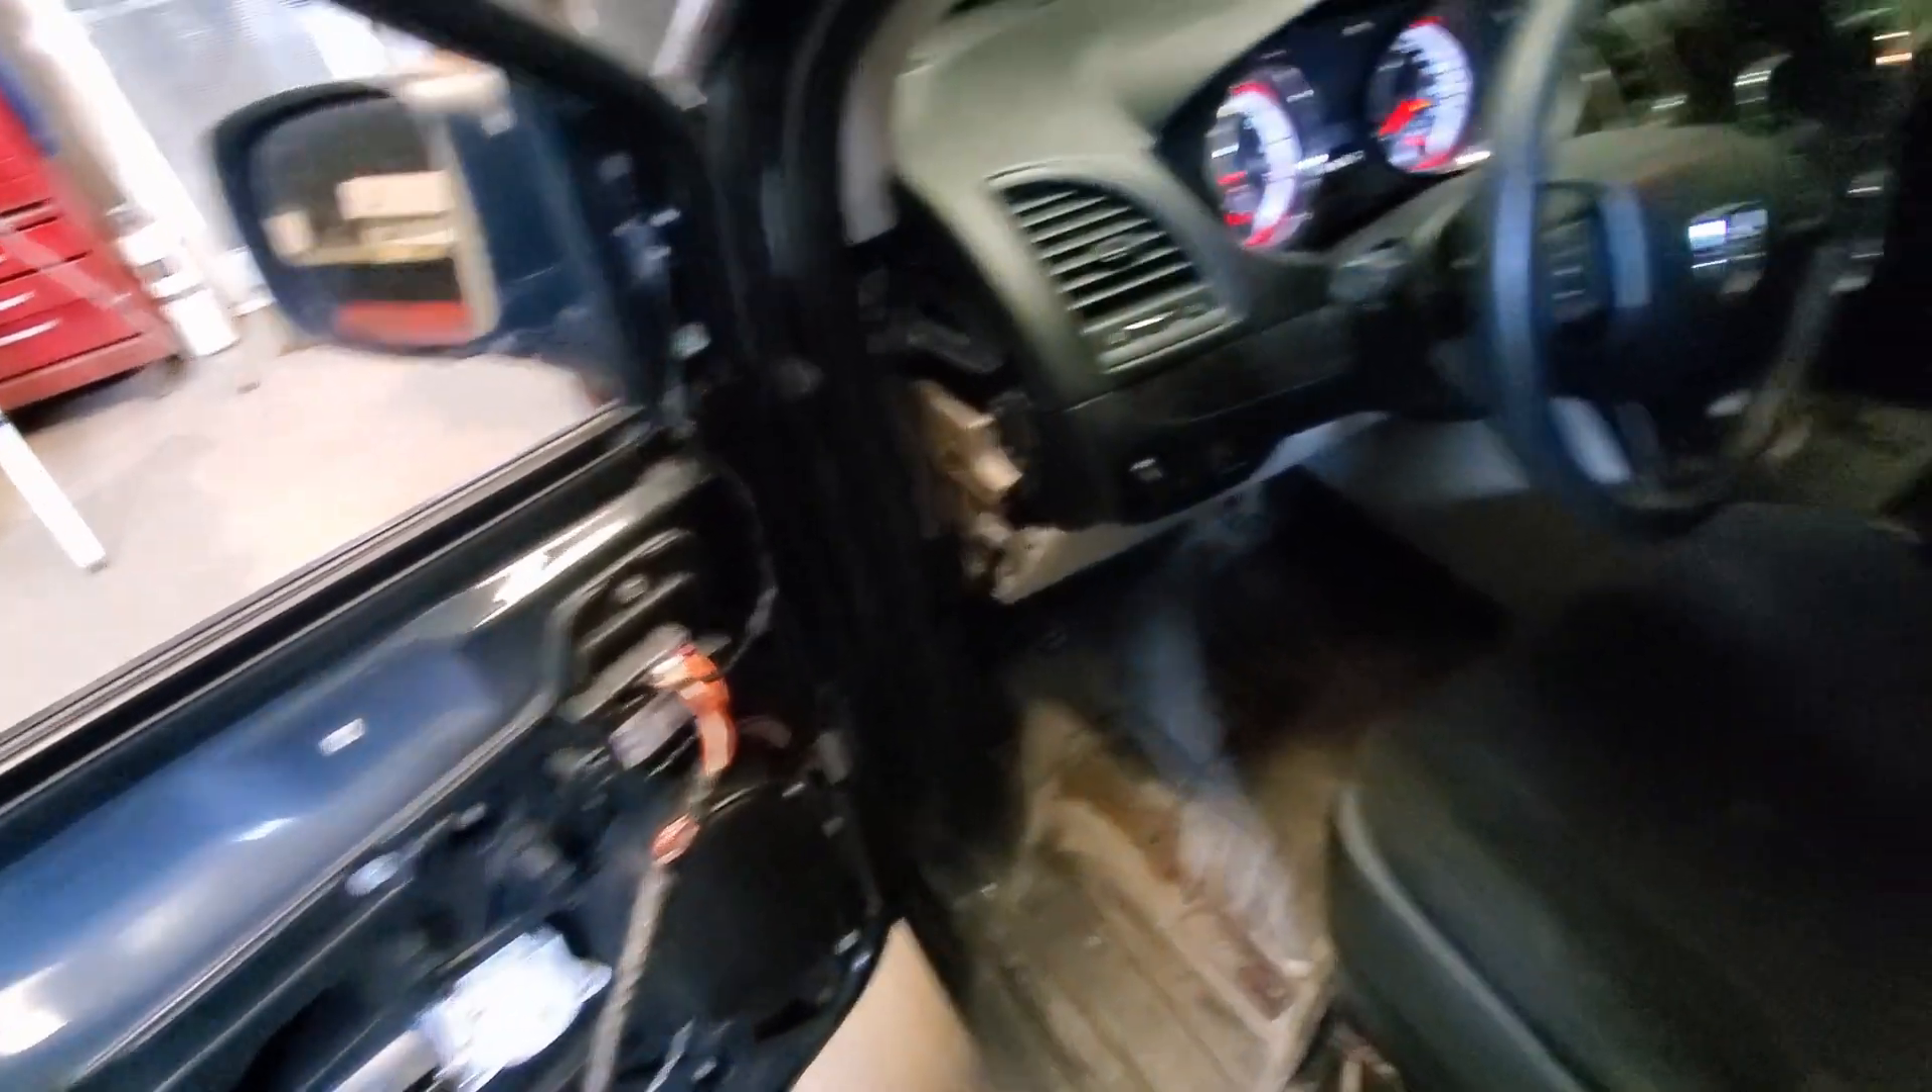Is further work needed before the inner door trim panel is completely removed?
No.